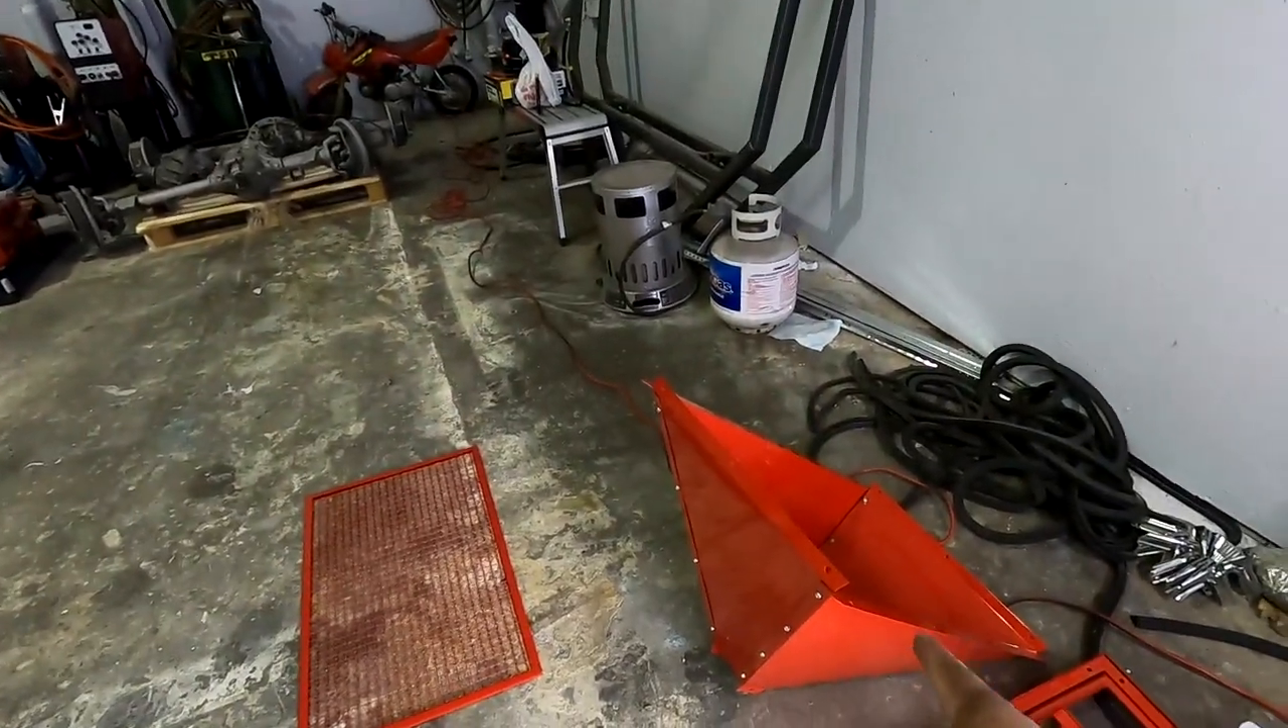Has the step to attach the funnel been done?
No.